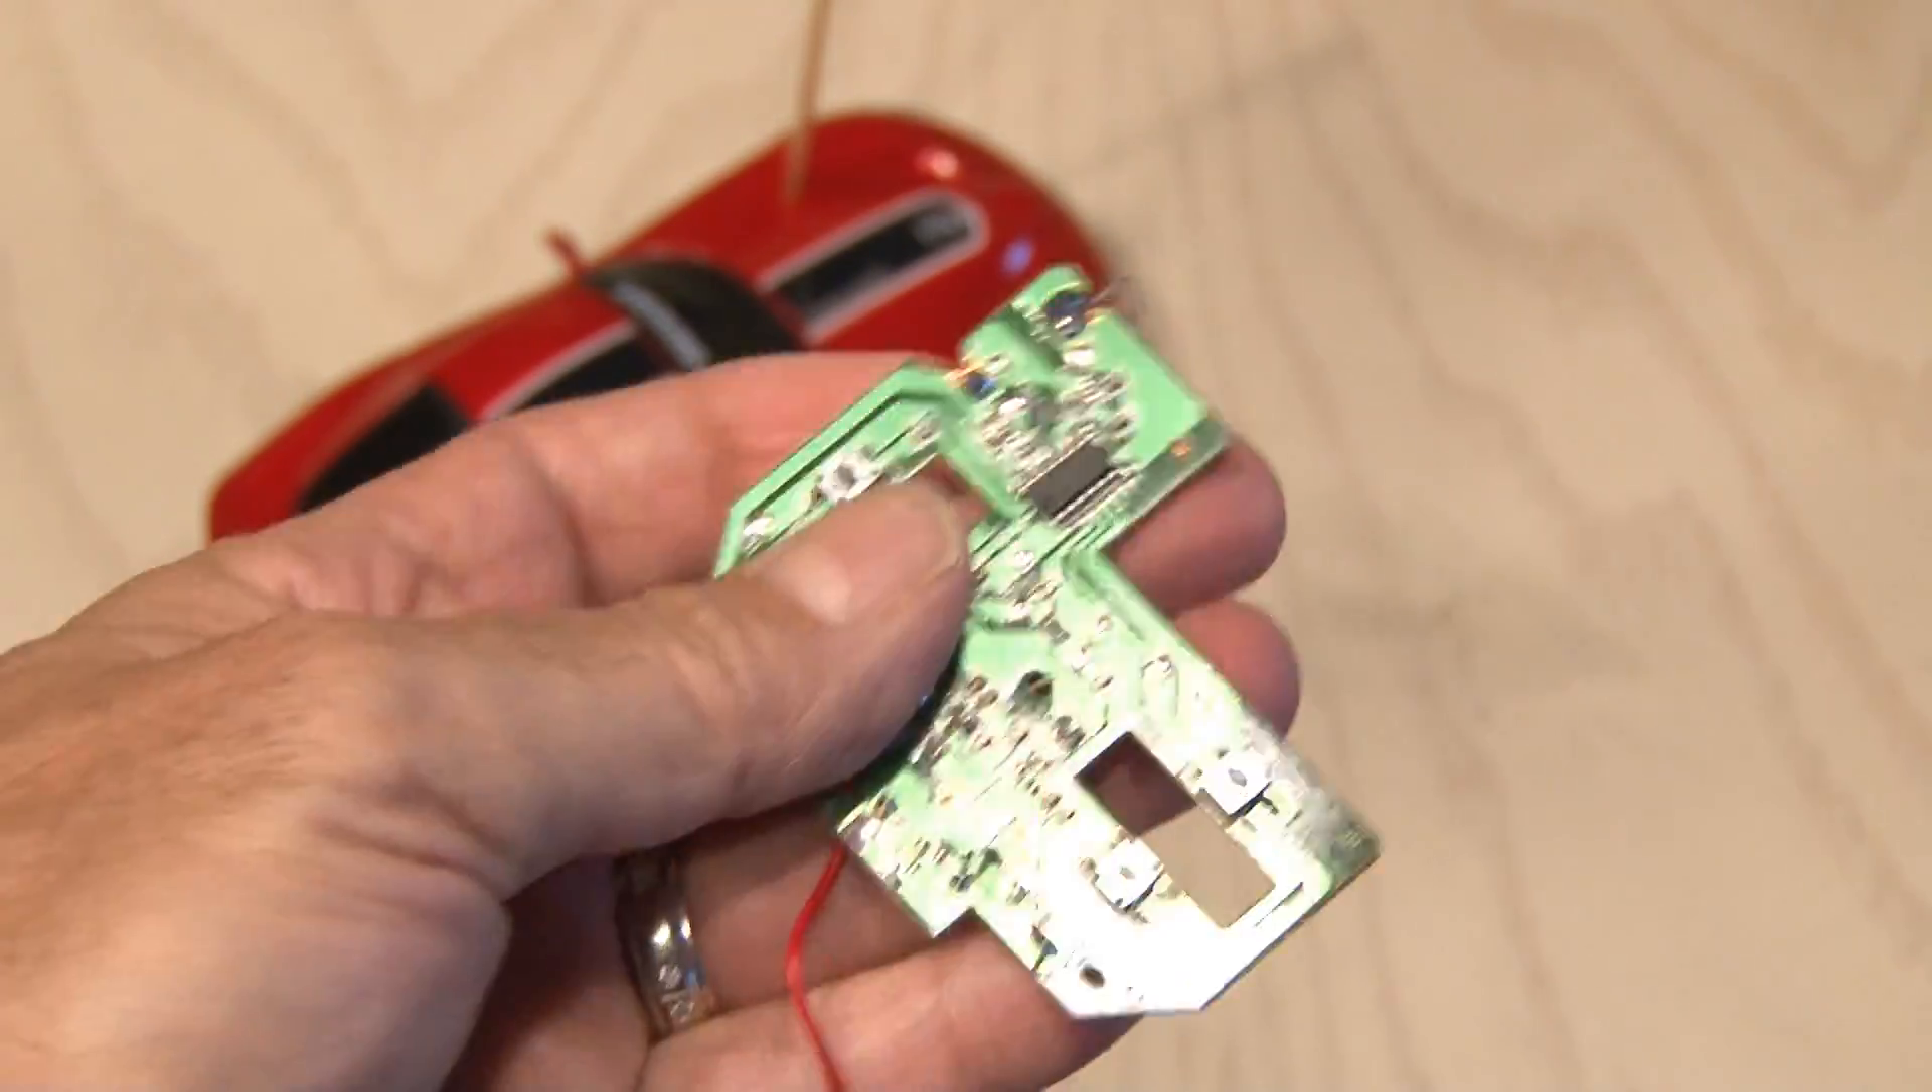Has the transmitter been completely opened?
Yes.